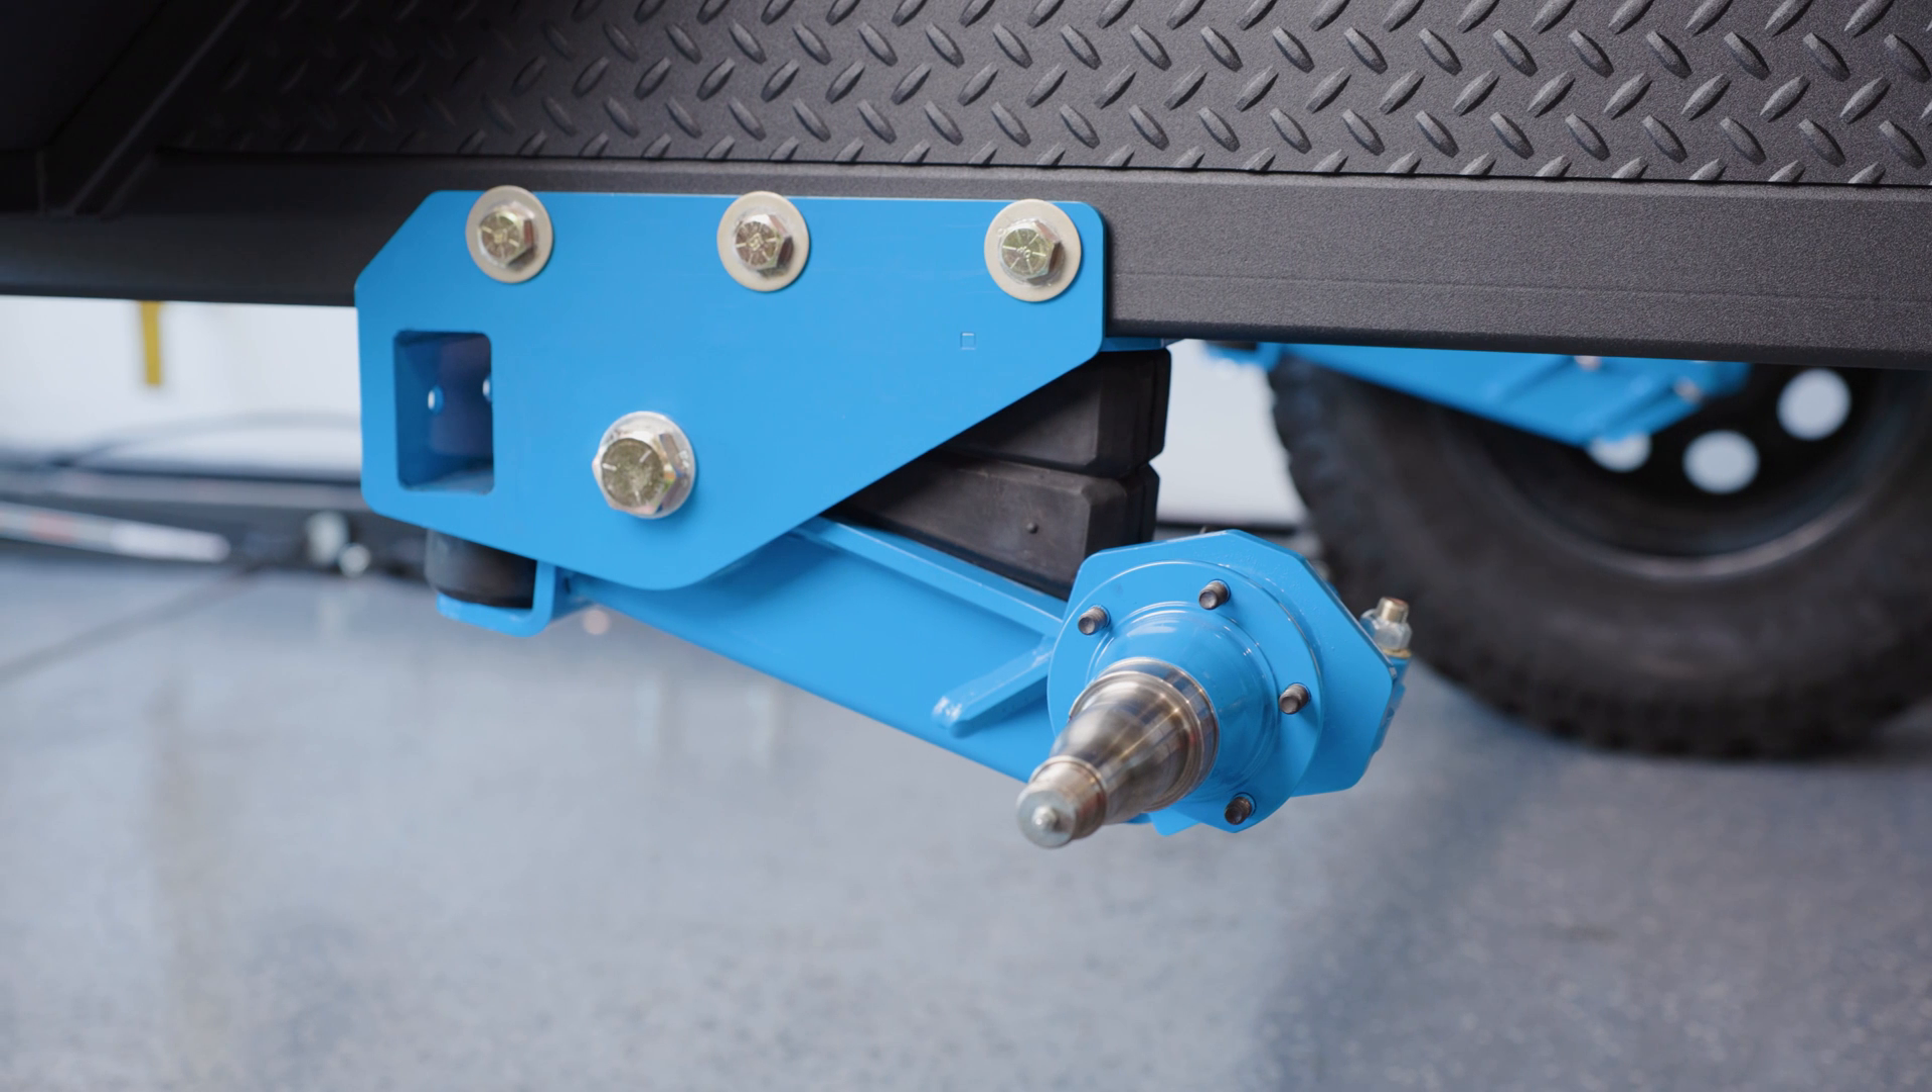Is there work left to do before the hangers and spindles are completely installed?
No.